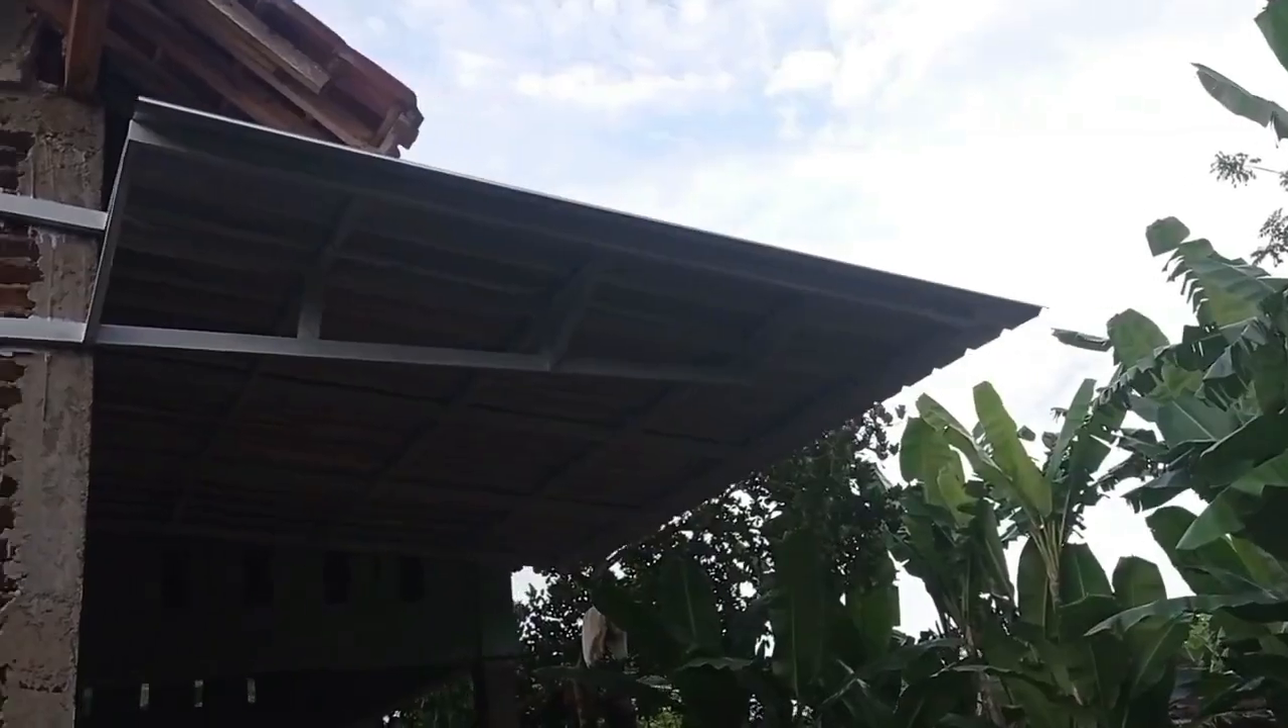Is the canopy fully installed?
Yes.